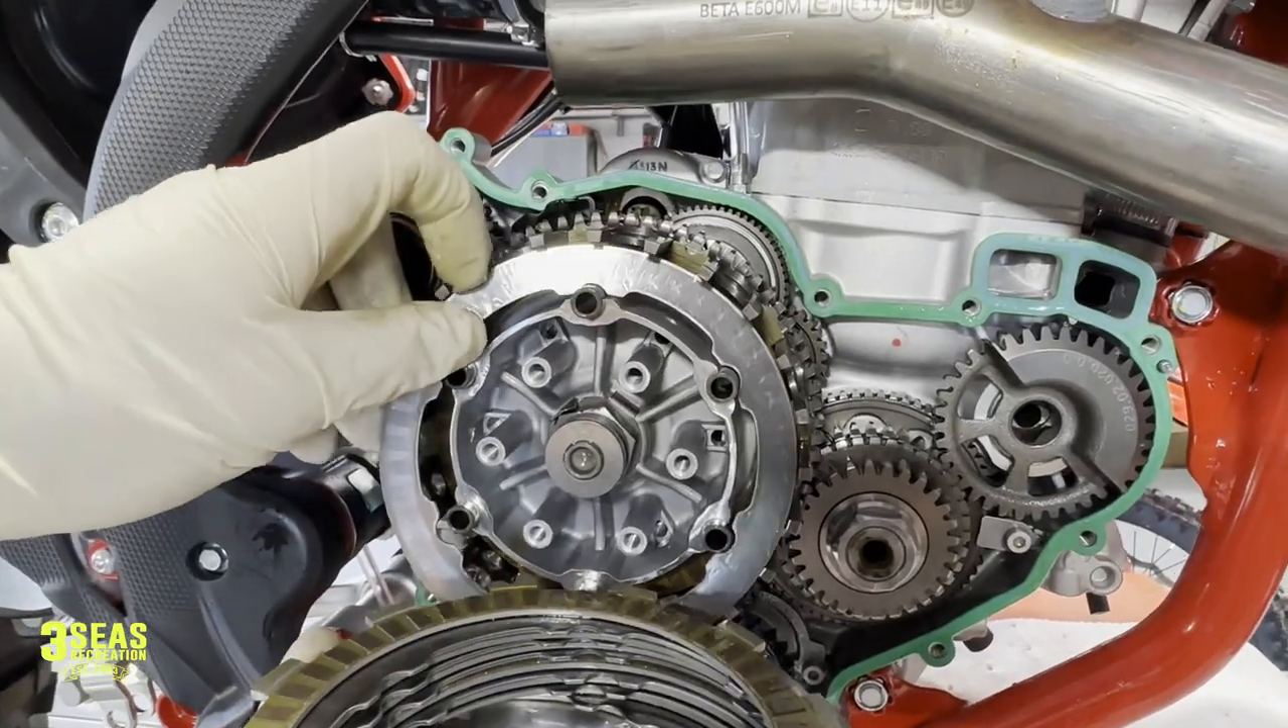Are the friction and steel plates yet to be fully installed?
Yes.